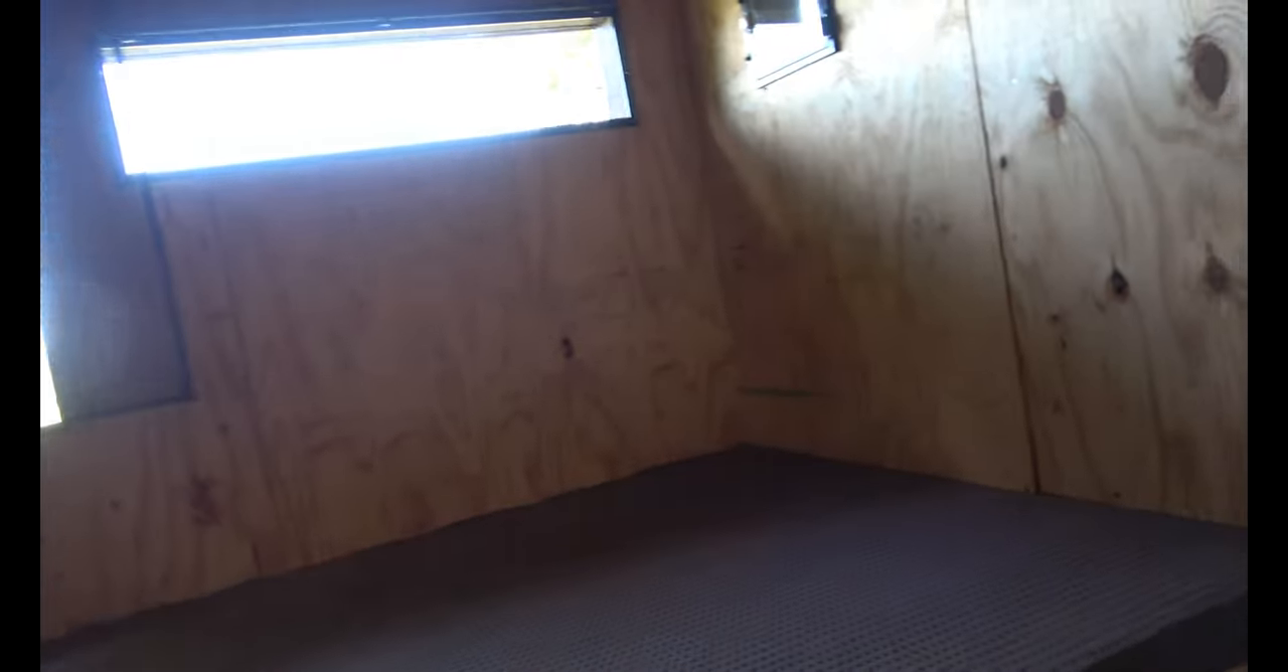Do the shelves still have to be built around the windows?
Yes.